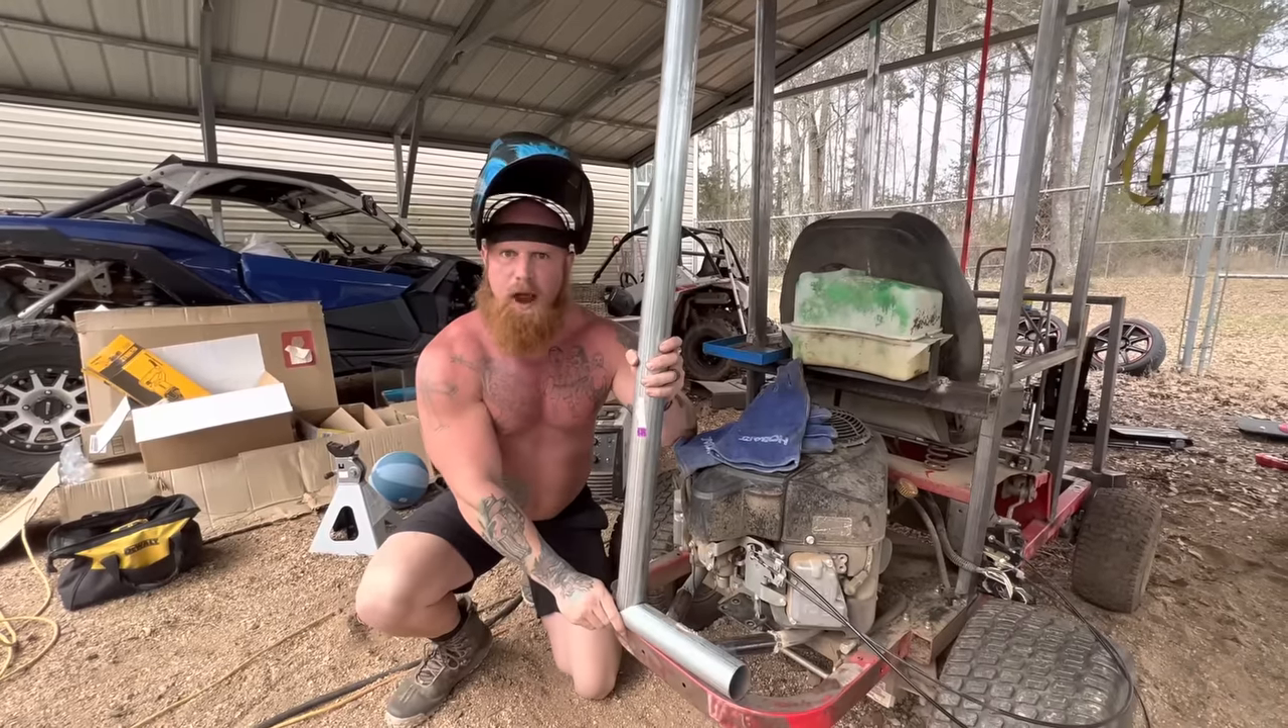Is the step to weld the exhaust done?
No.